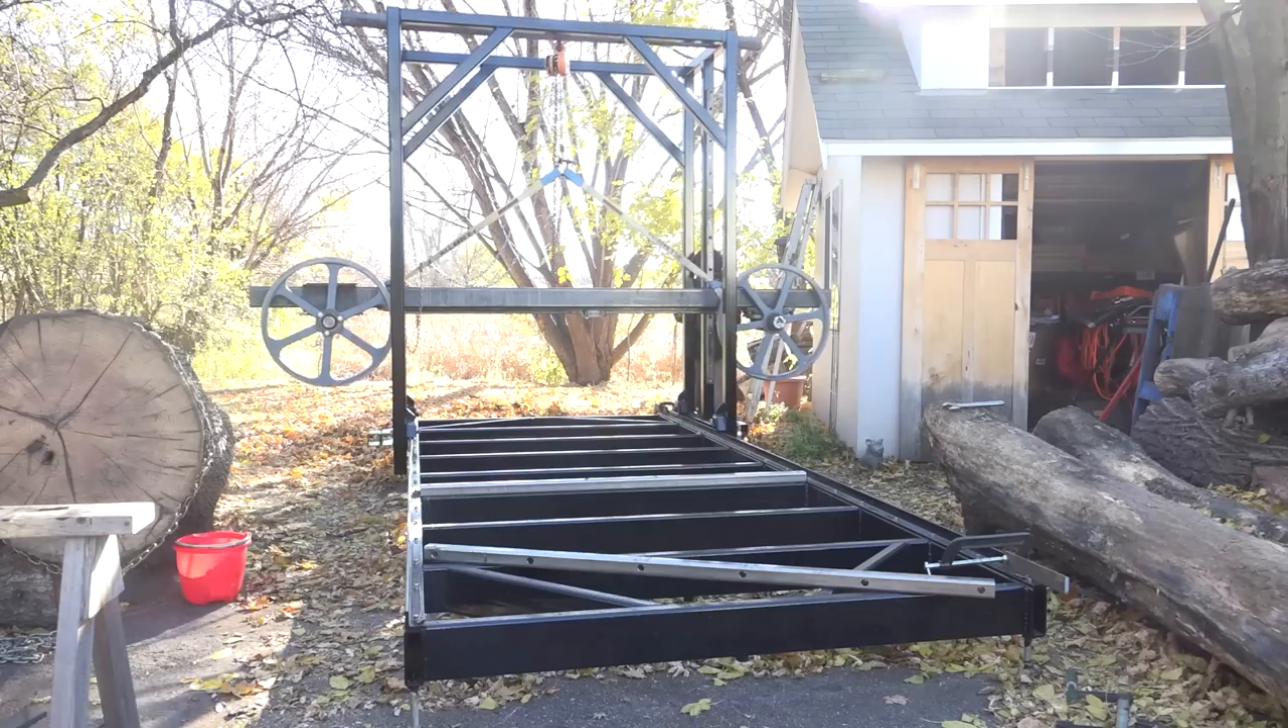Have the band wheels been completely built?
Yes.